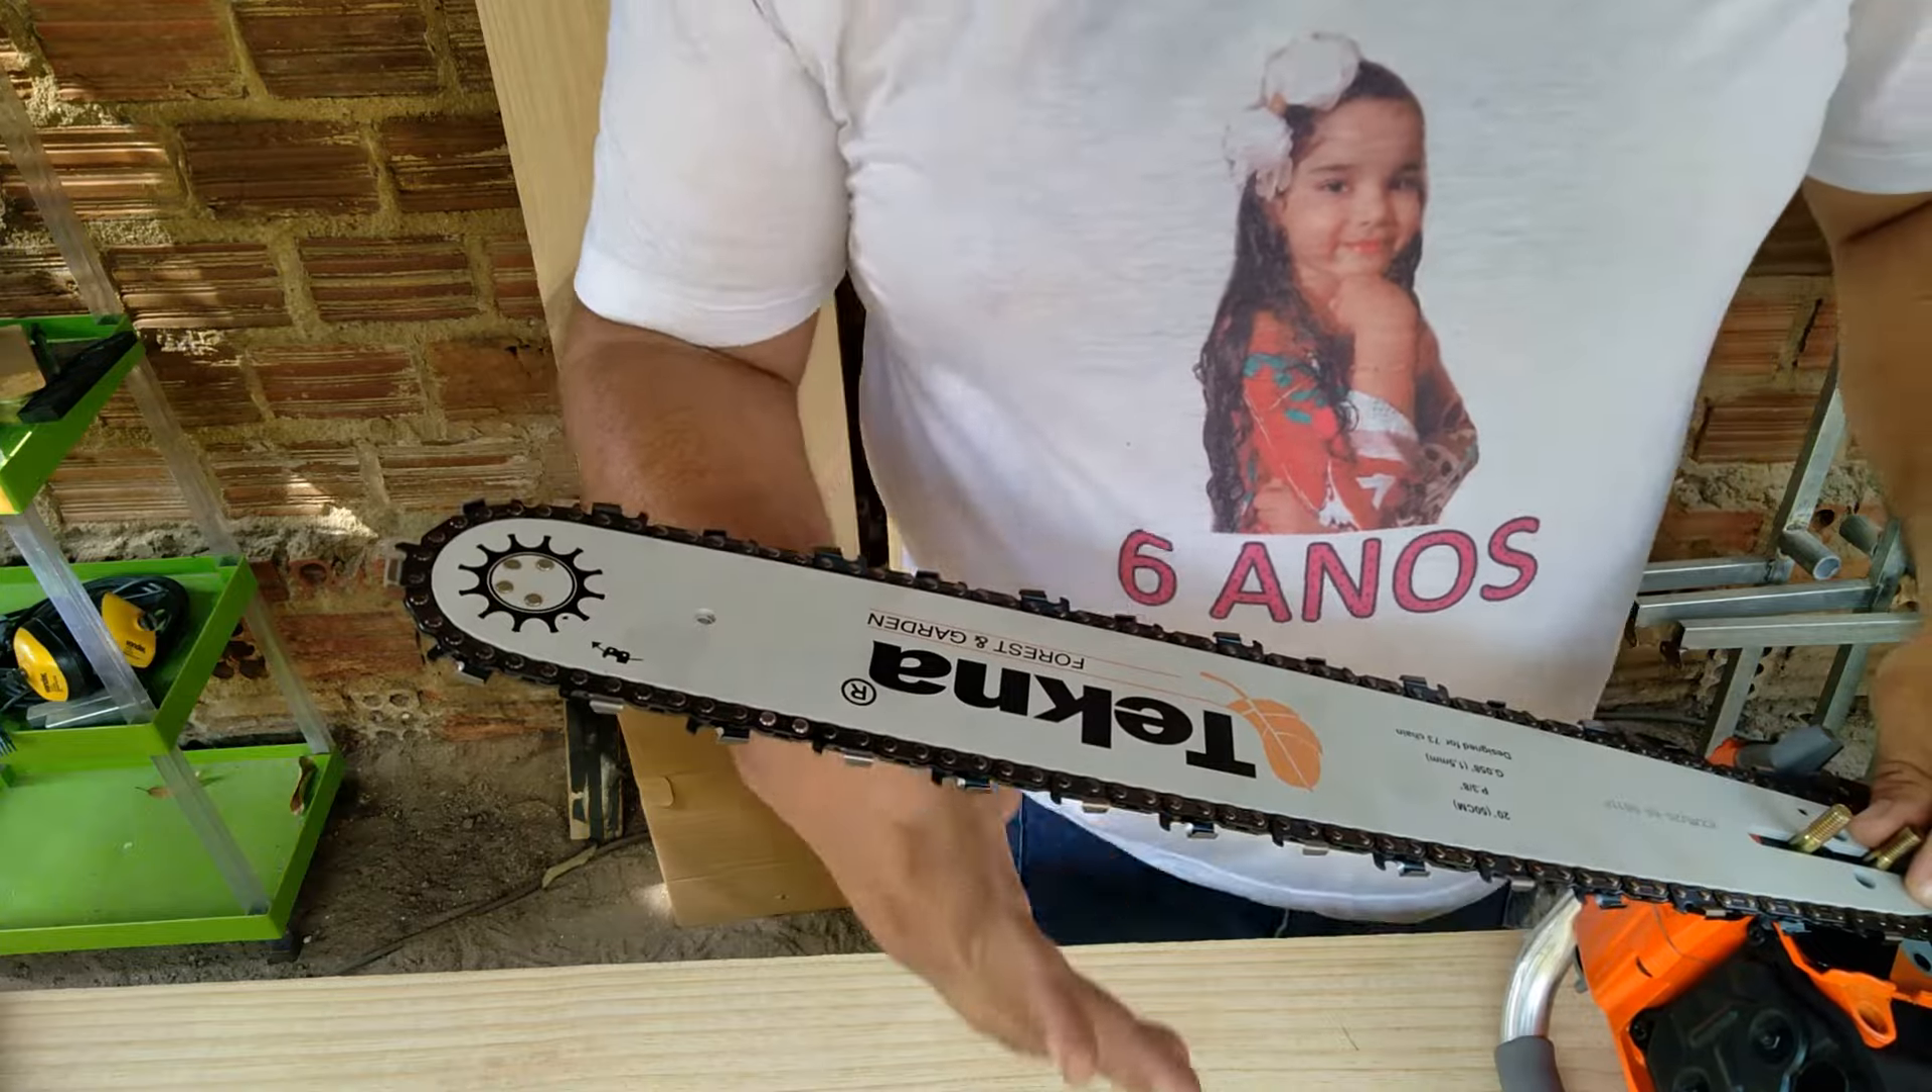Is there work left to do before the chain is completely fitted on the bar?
No.